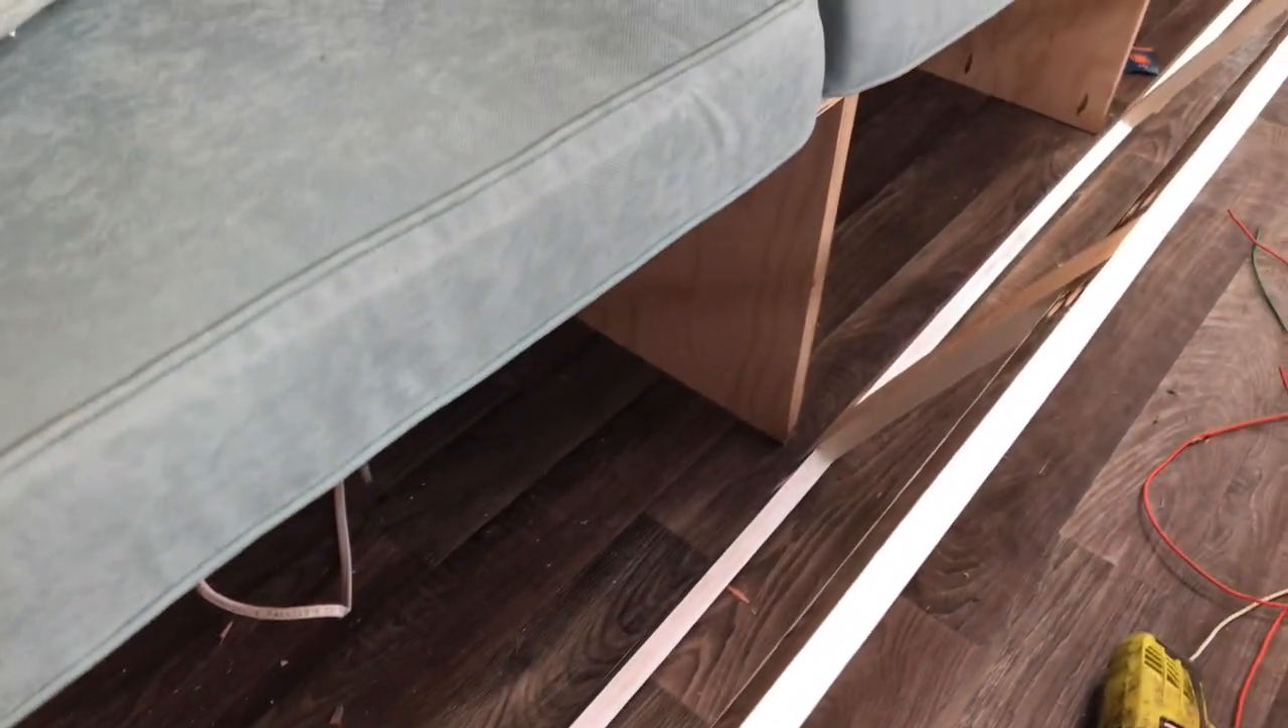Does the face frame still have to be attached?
Yes.